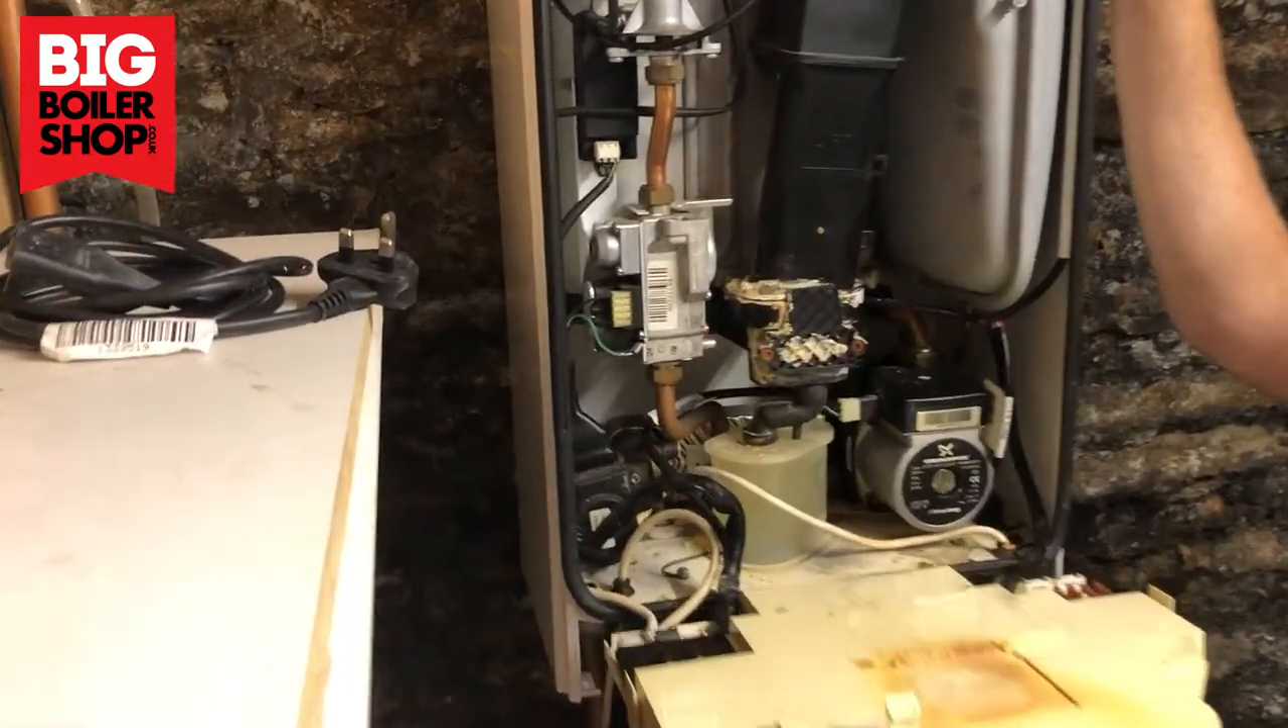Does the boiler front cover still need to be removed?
No.